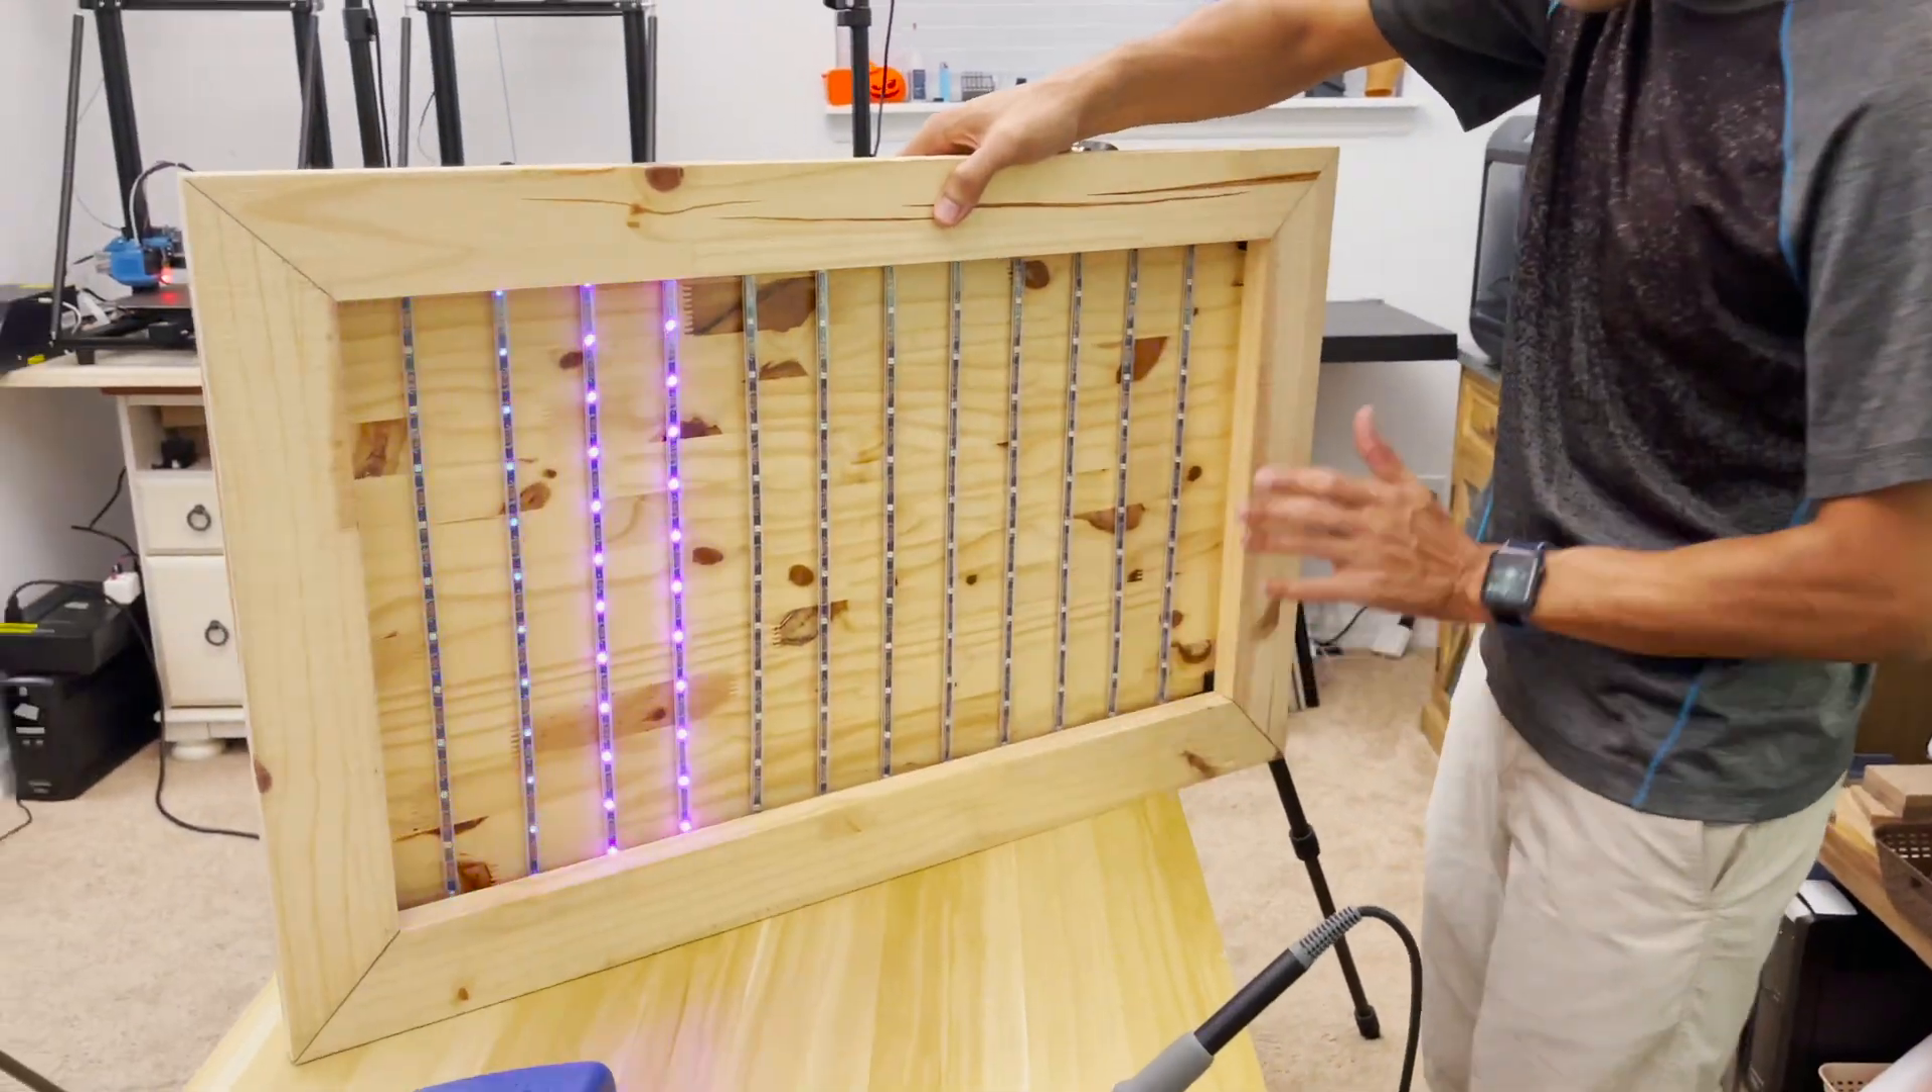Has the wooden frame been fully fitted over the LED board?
Yes.